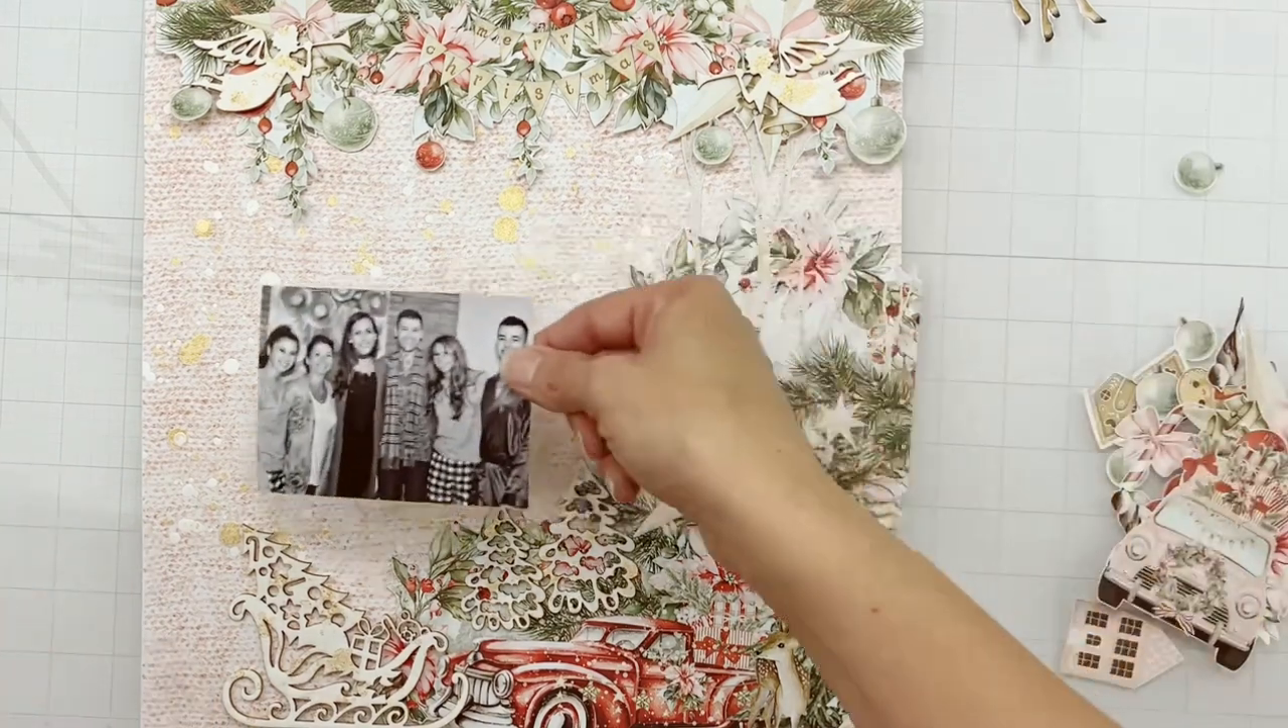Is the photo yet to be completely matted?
Yes.